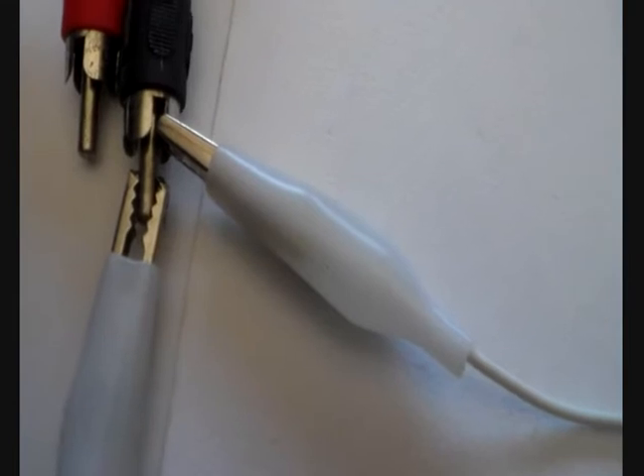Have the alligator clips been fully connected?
Yes.